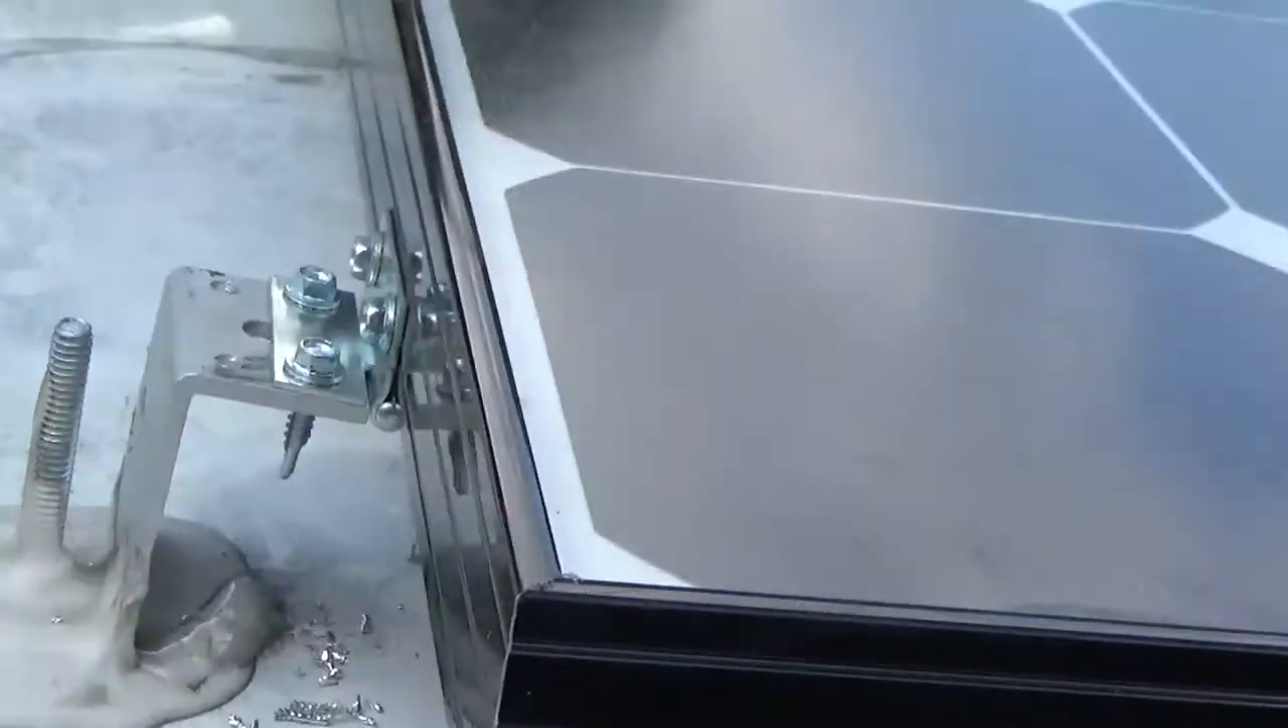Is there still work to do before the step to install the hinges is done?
No.